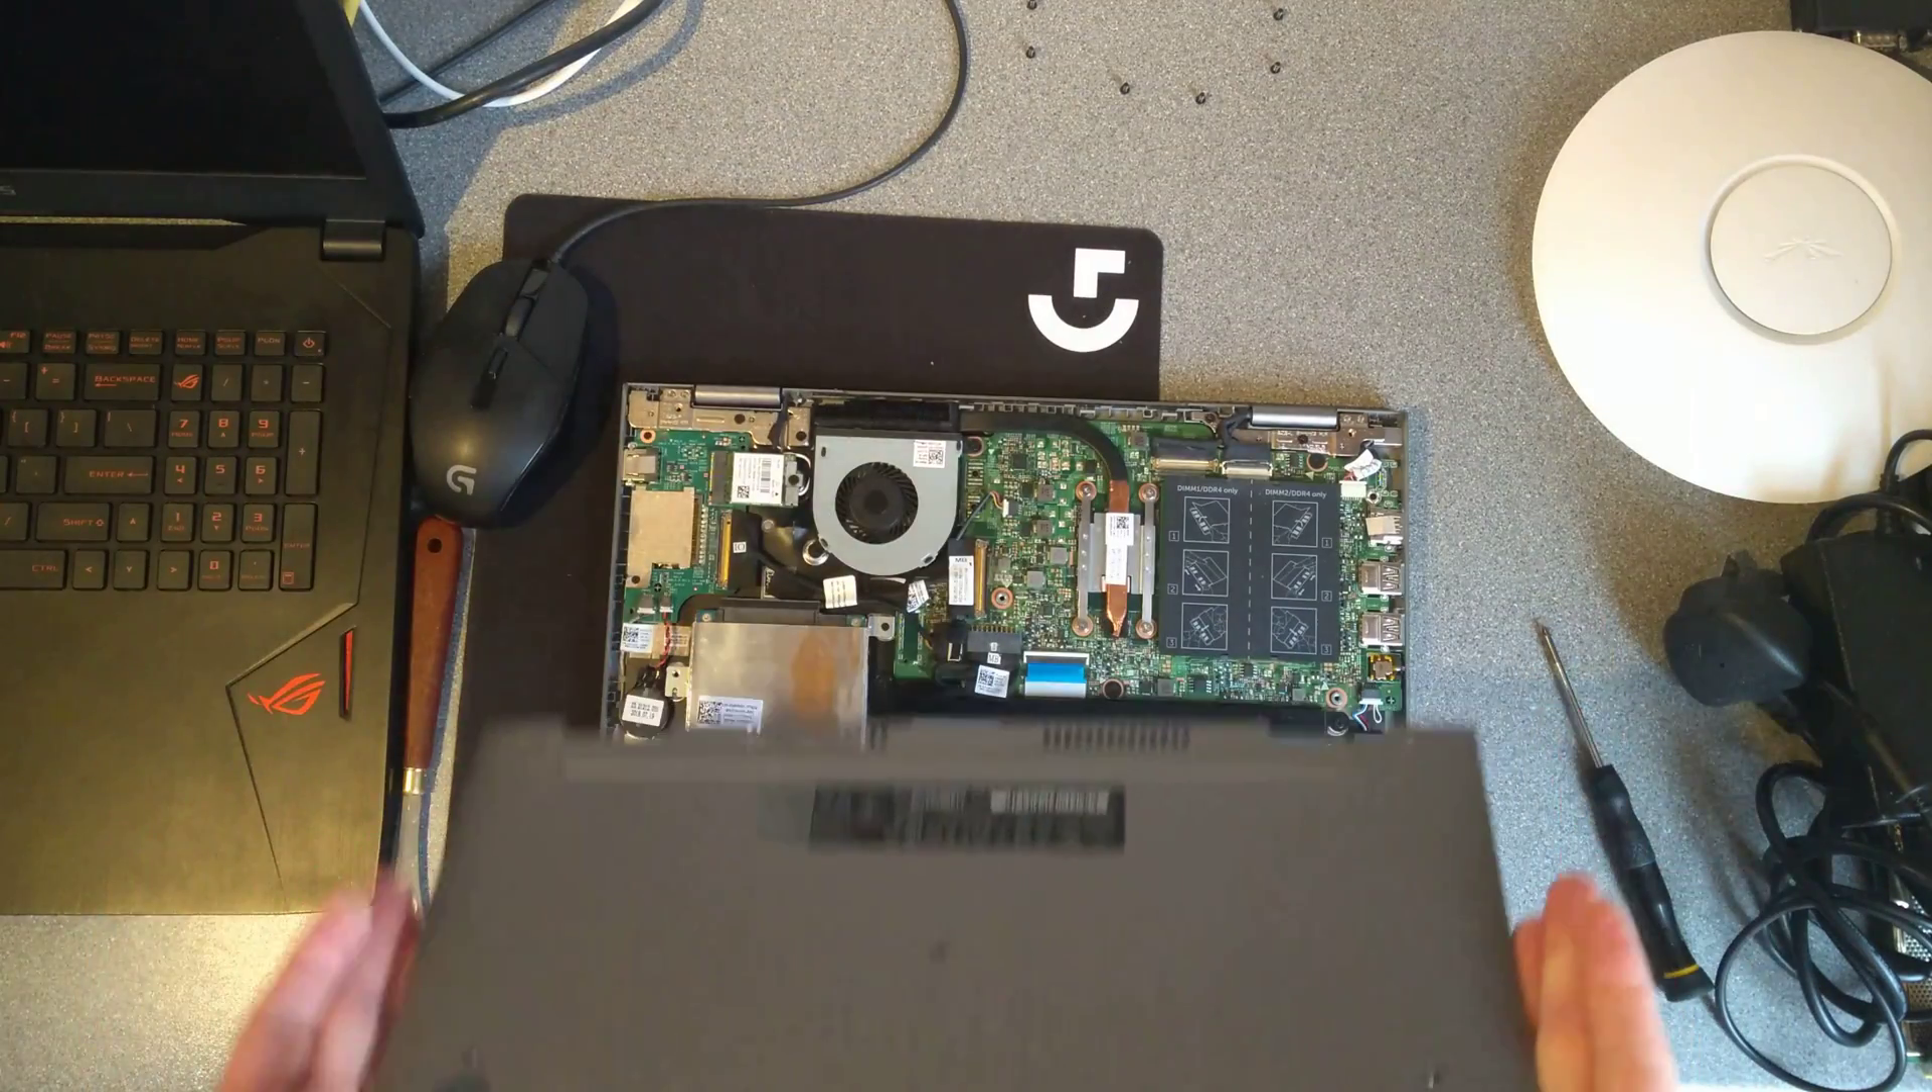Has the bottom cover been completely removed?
Yes.